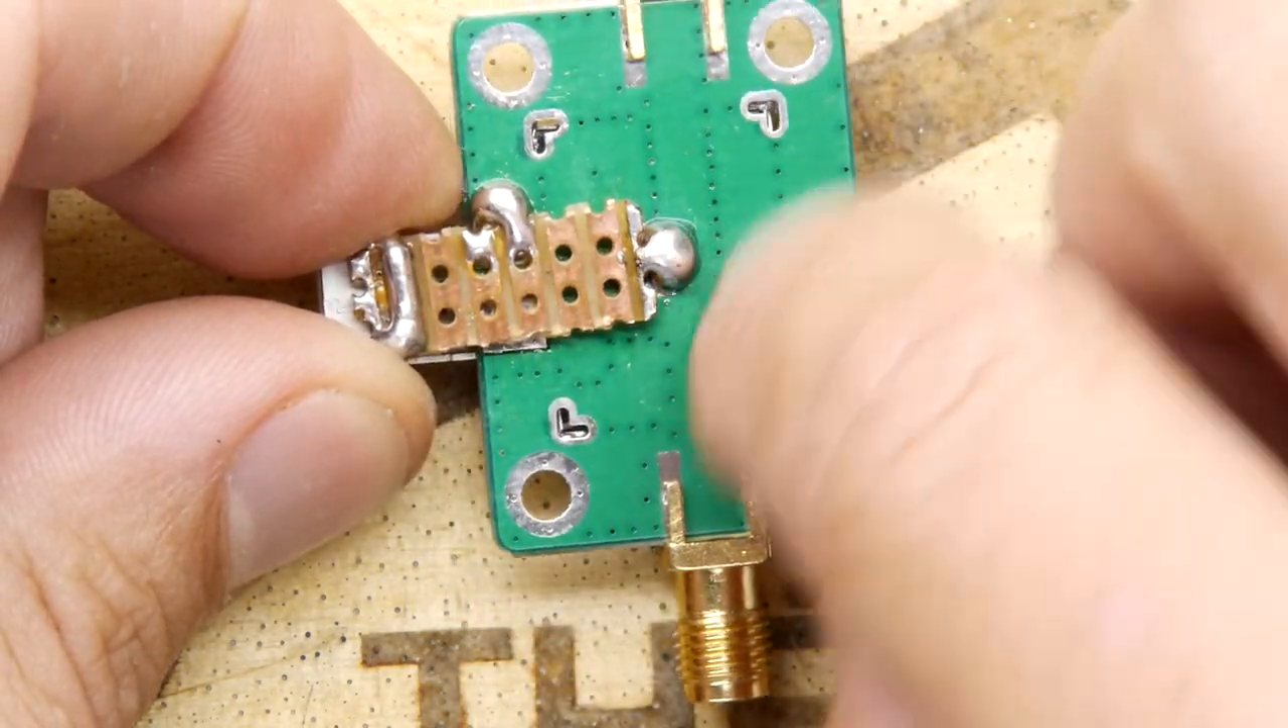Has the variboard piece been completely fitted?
Yes.